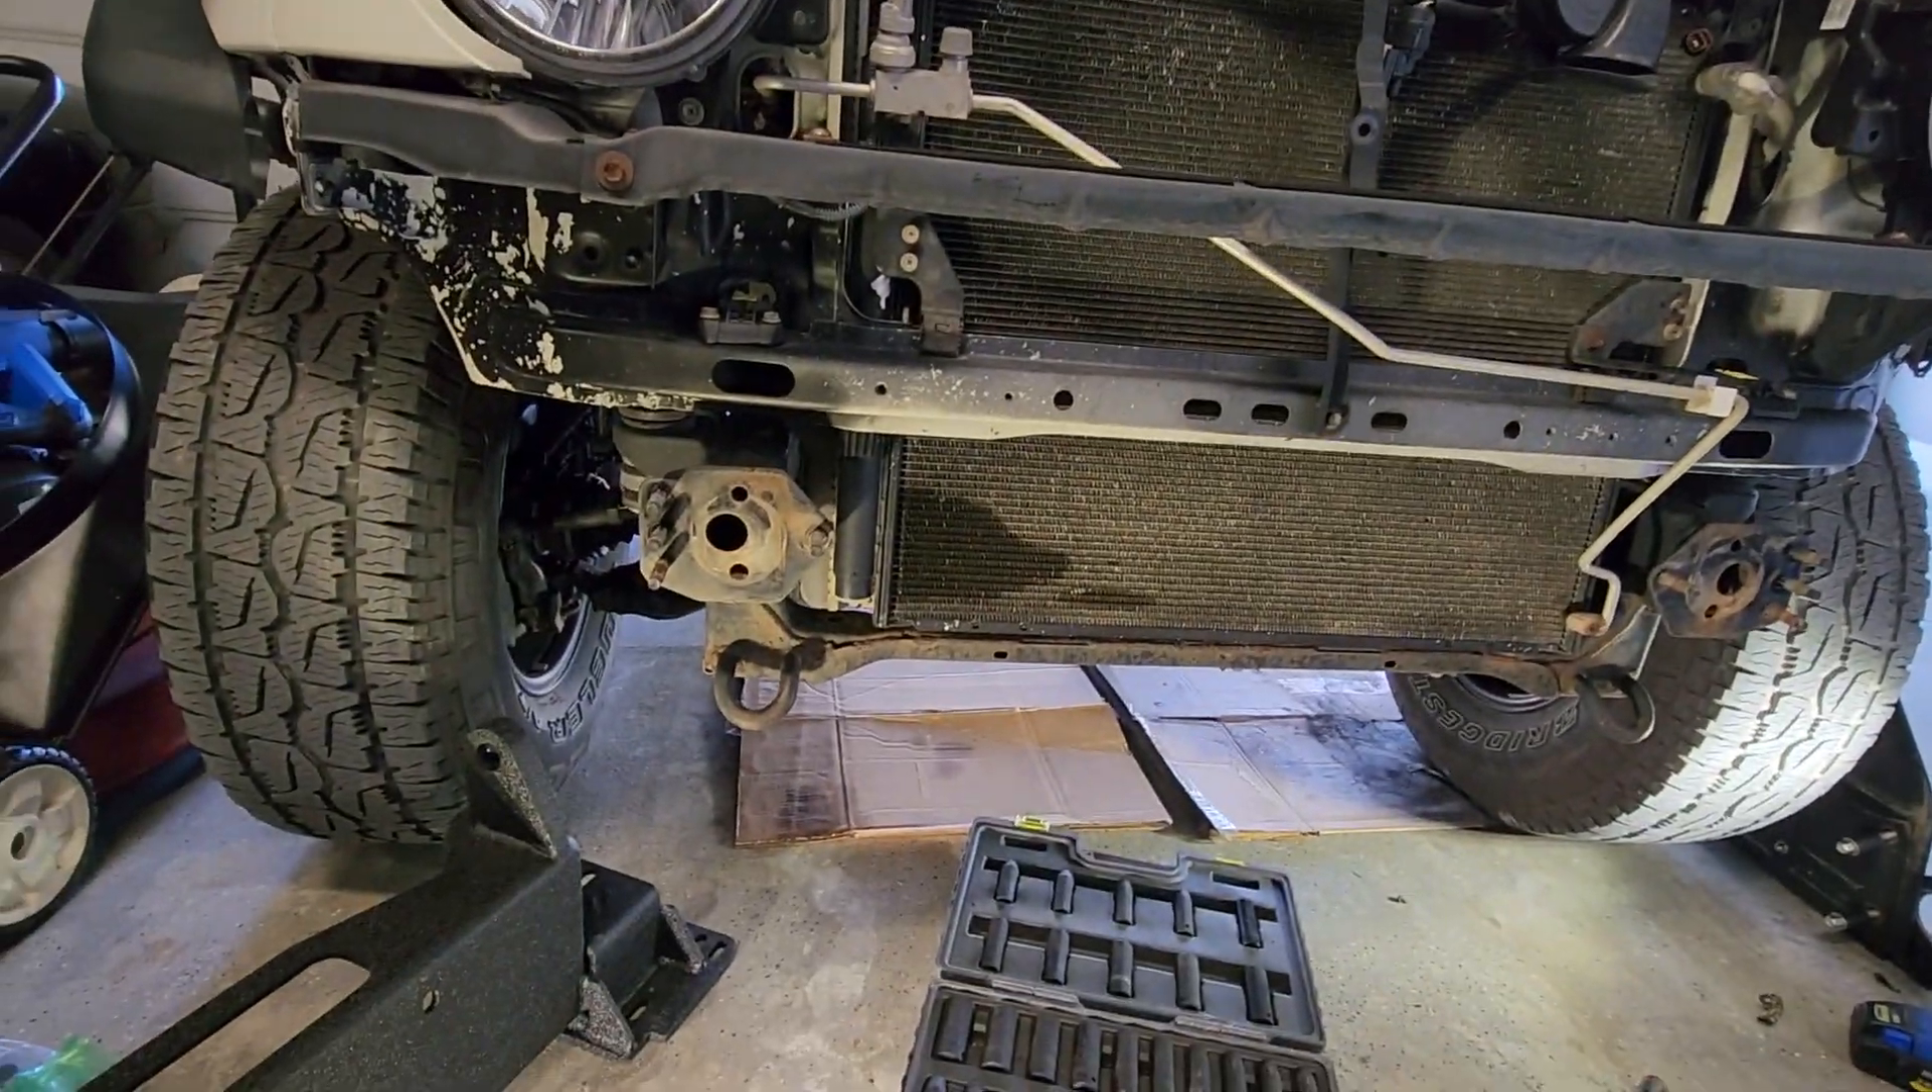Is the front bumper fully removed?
Yes.